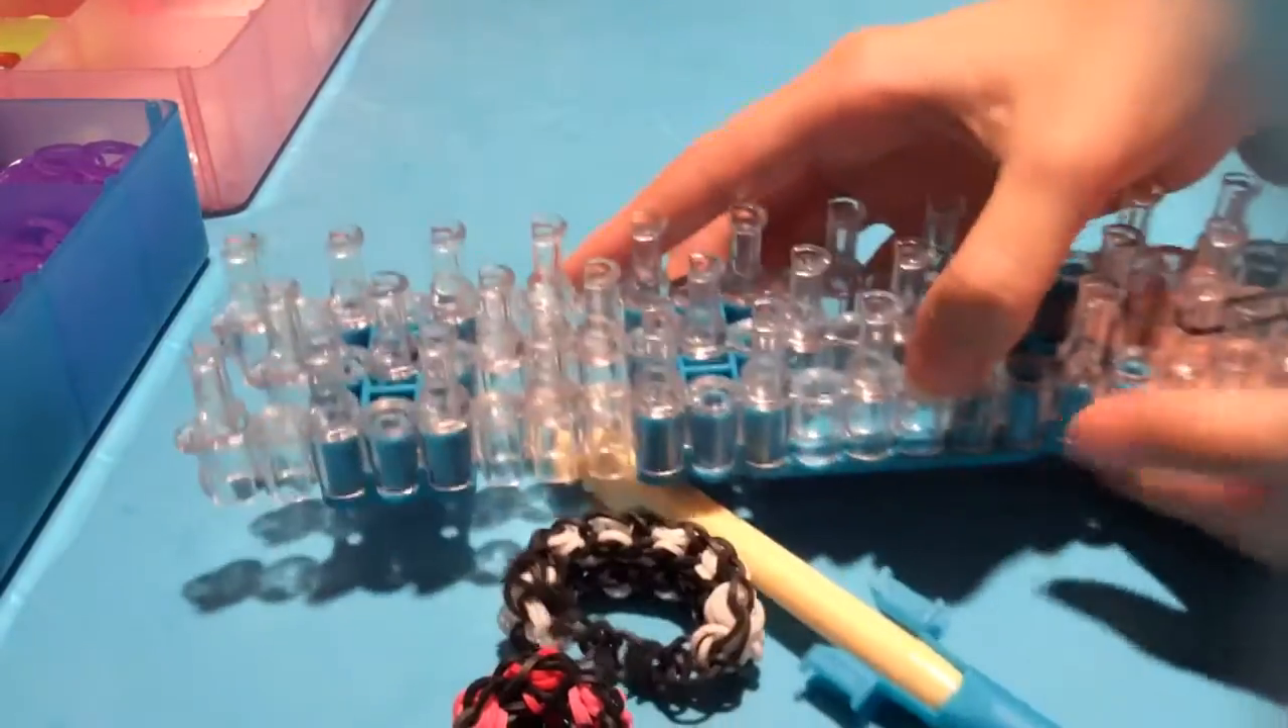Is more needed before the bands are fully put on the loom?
Yes.